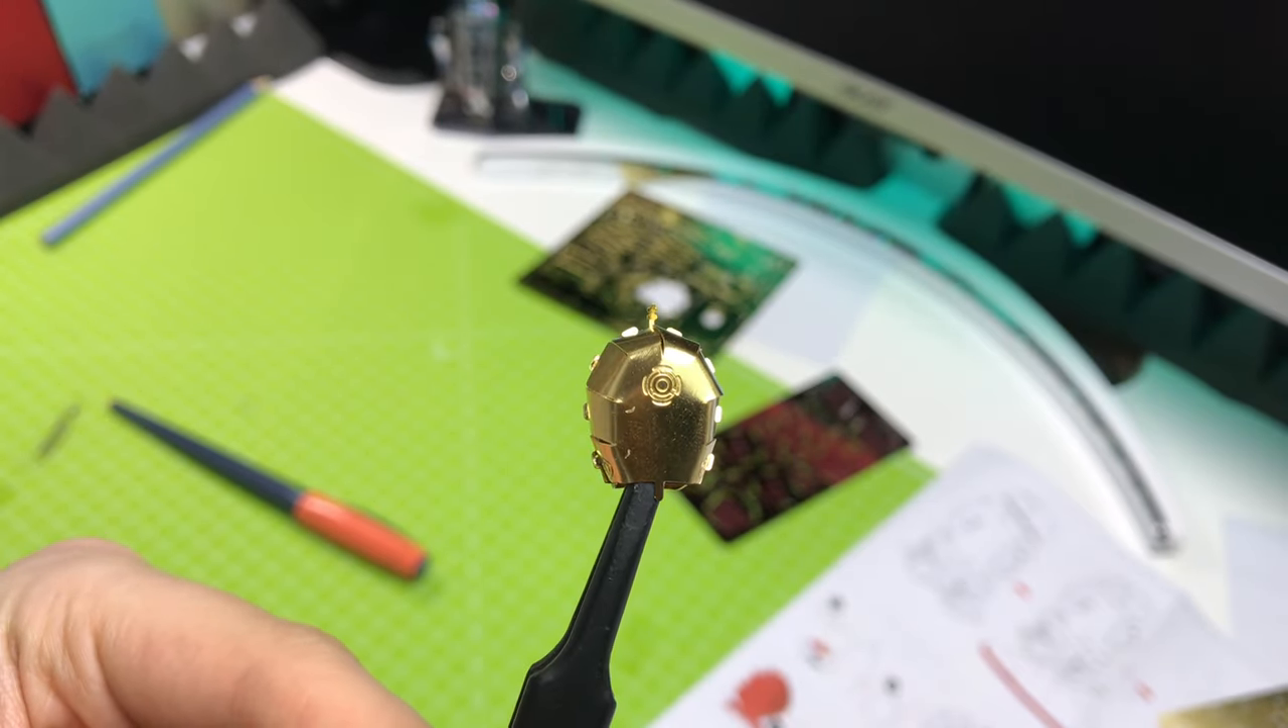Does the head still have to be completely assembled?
No.